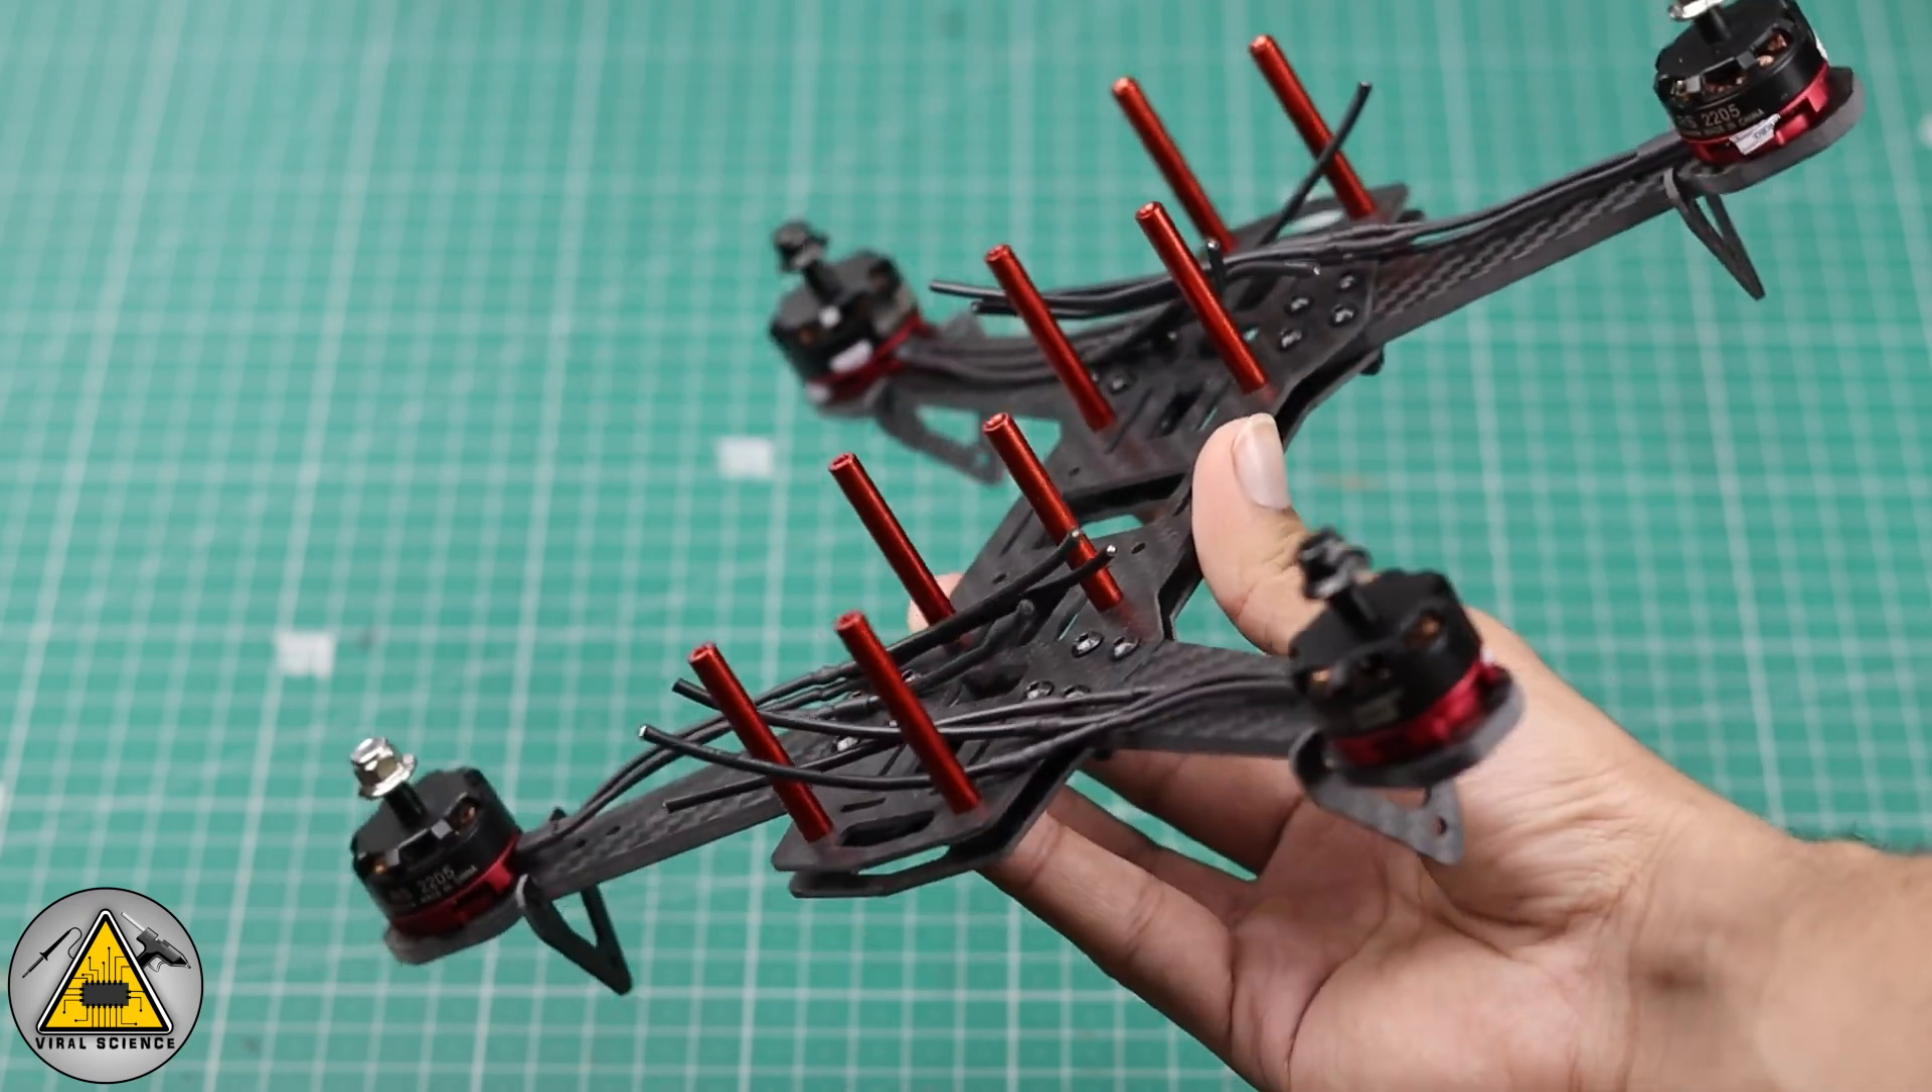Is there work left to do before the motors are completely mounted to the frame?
No.